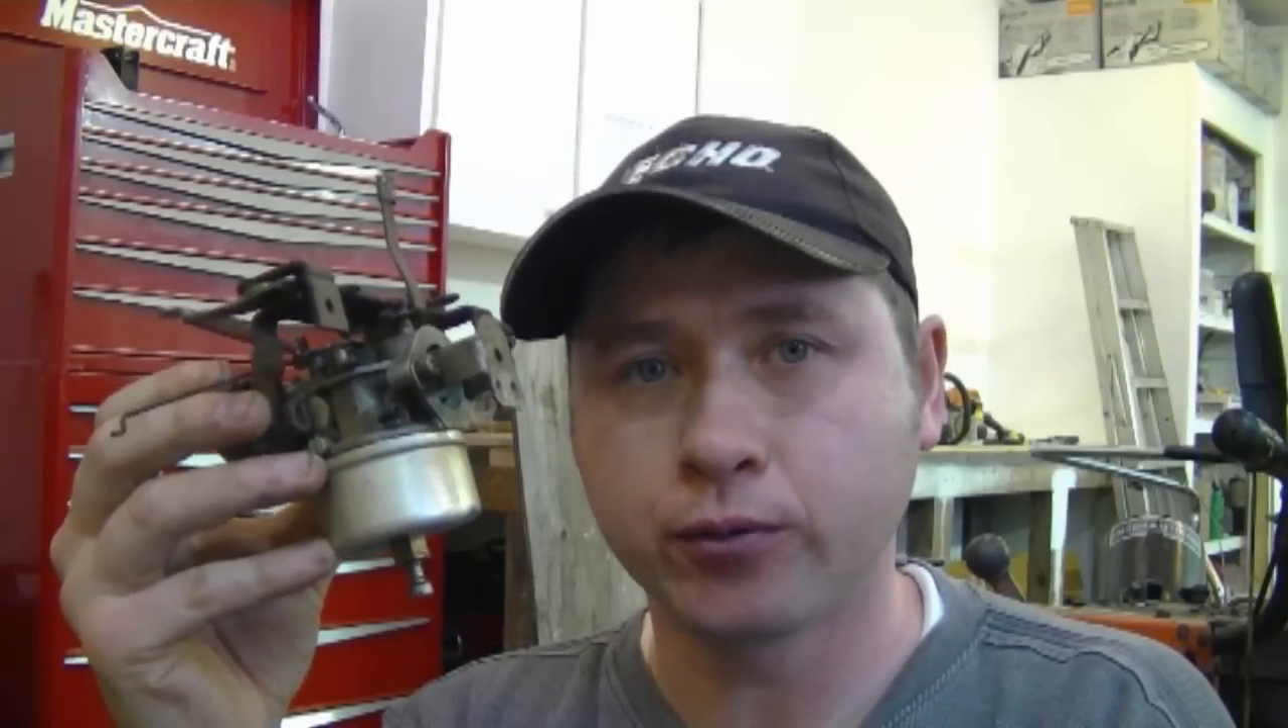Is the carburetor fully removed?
Yes.